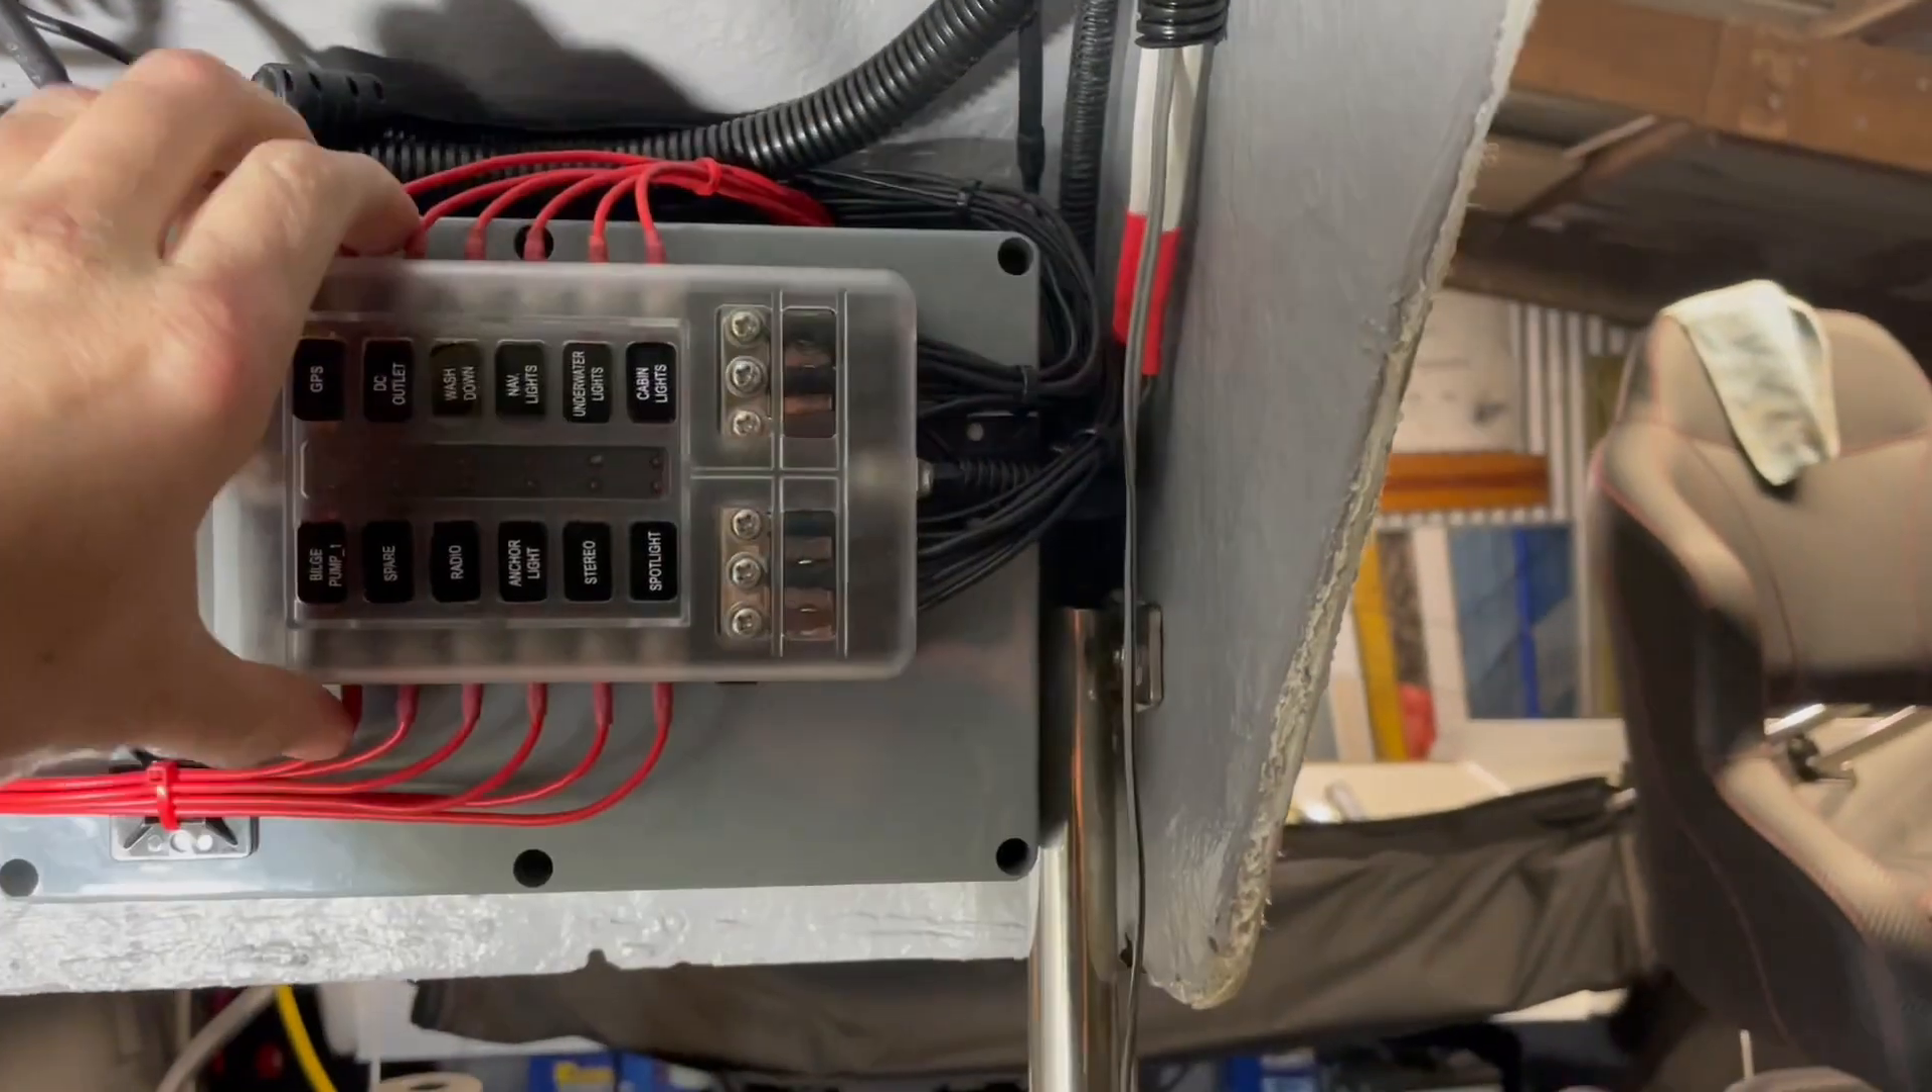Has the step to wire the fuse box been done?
Yes.